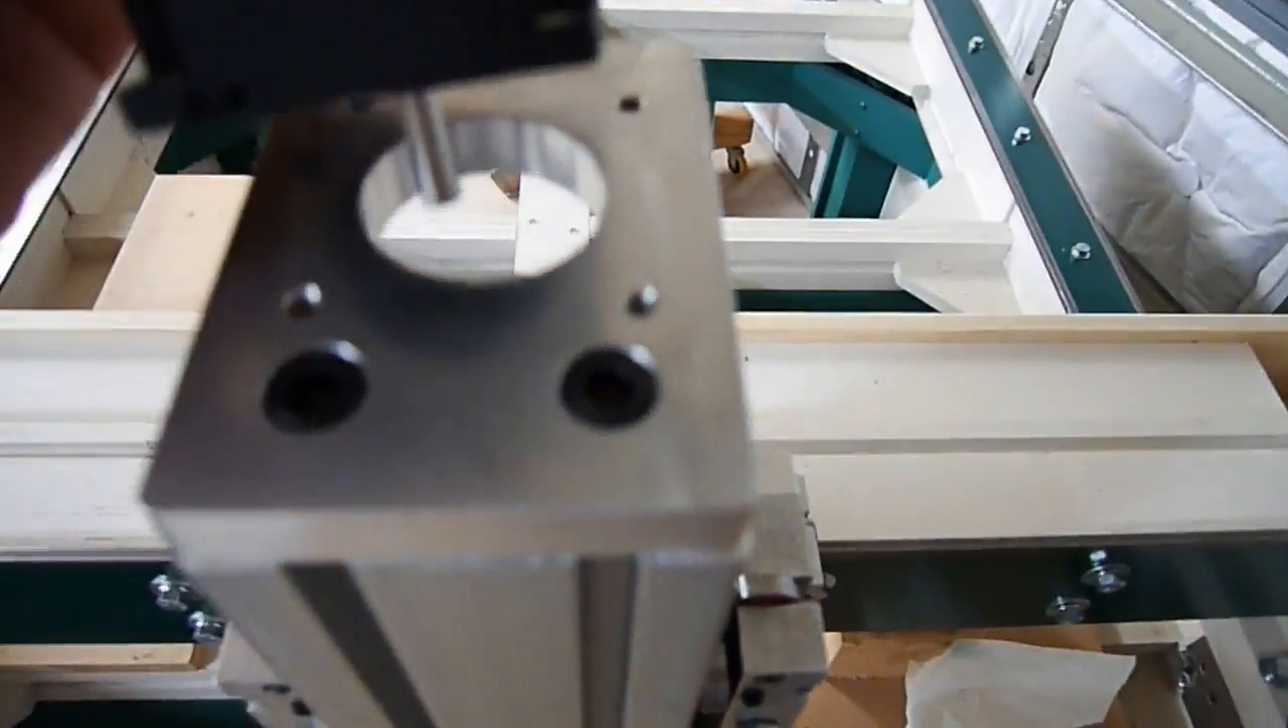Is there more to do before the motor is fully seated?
Yes.